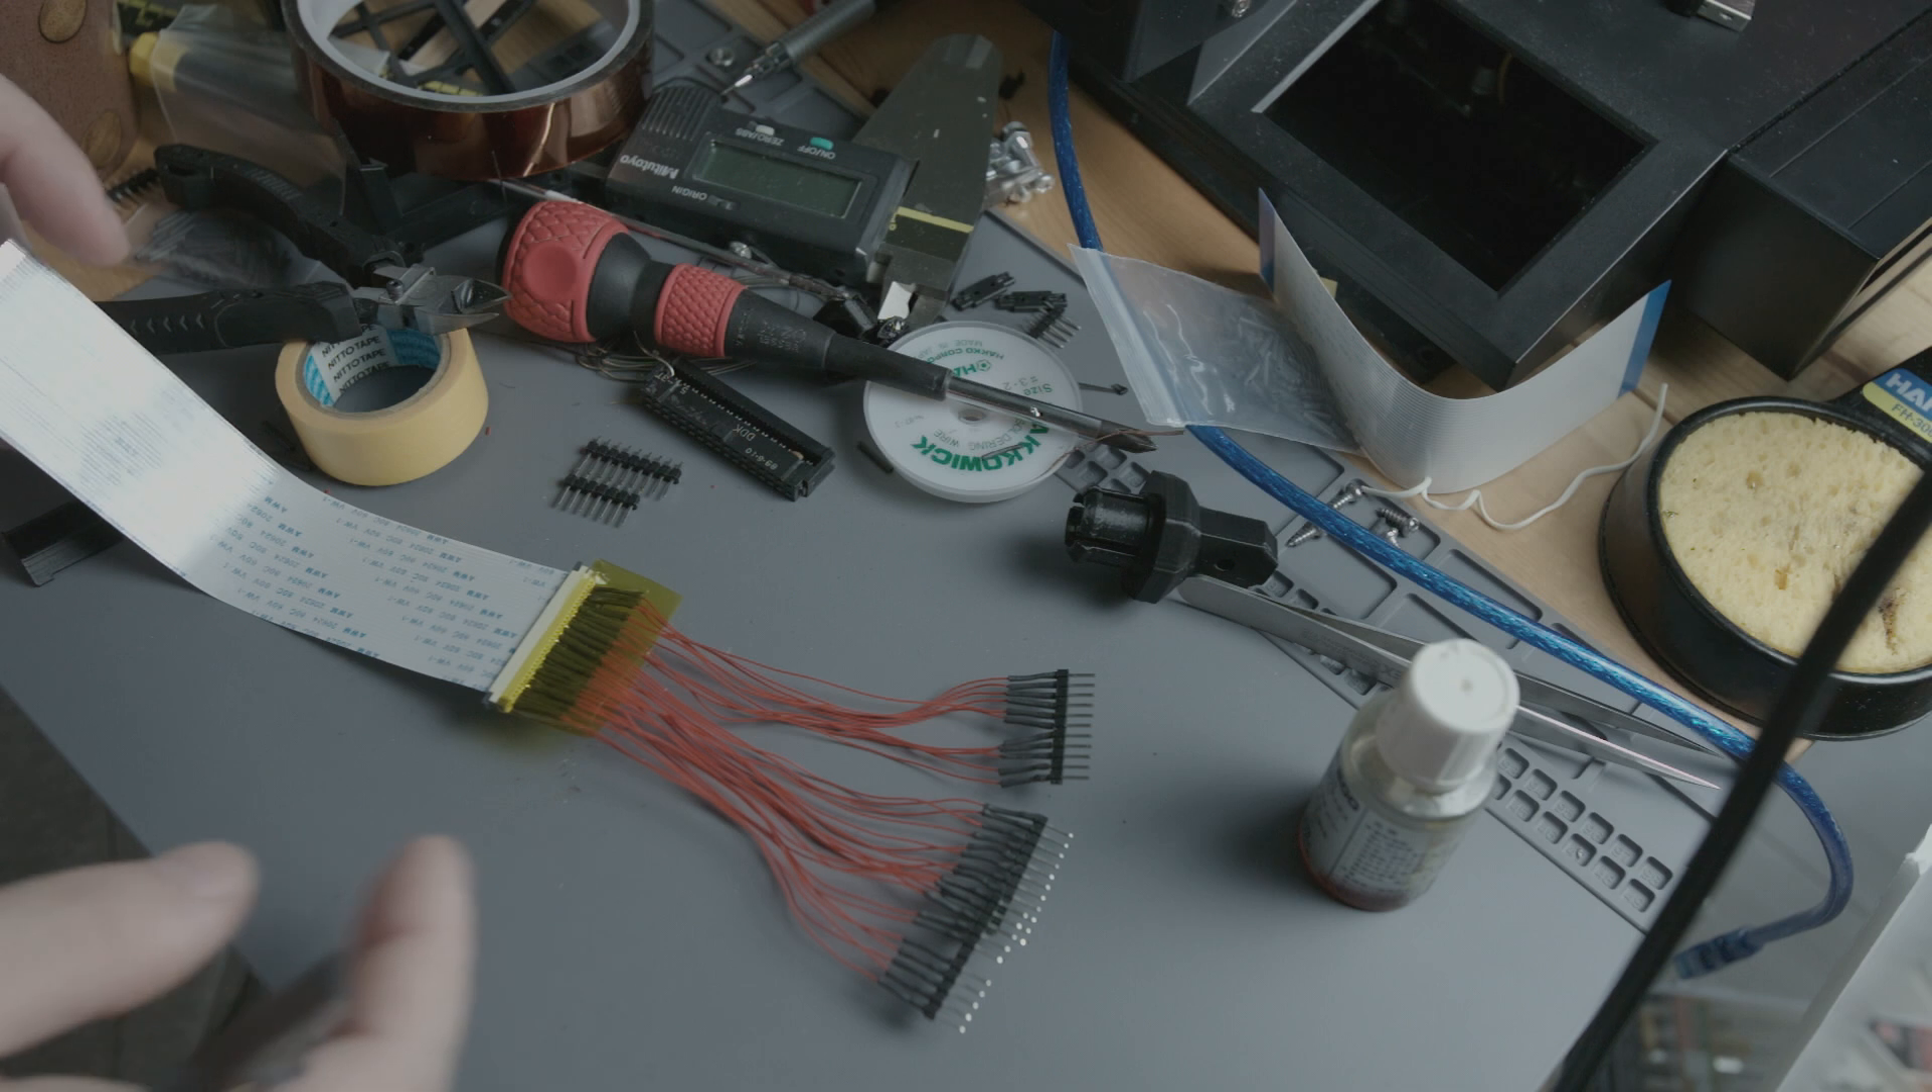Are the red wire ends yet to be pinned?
No.